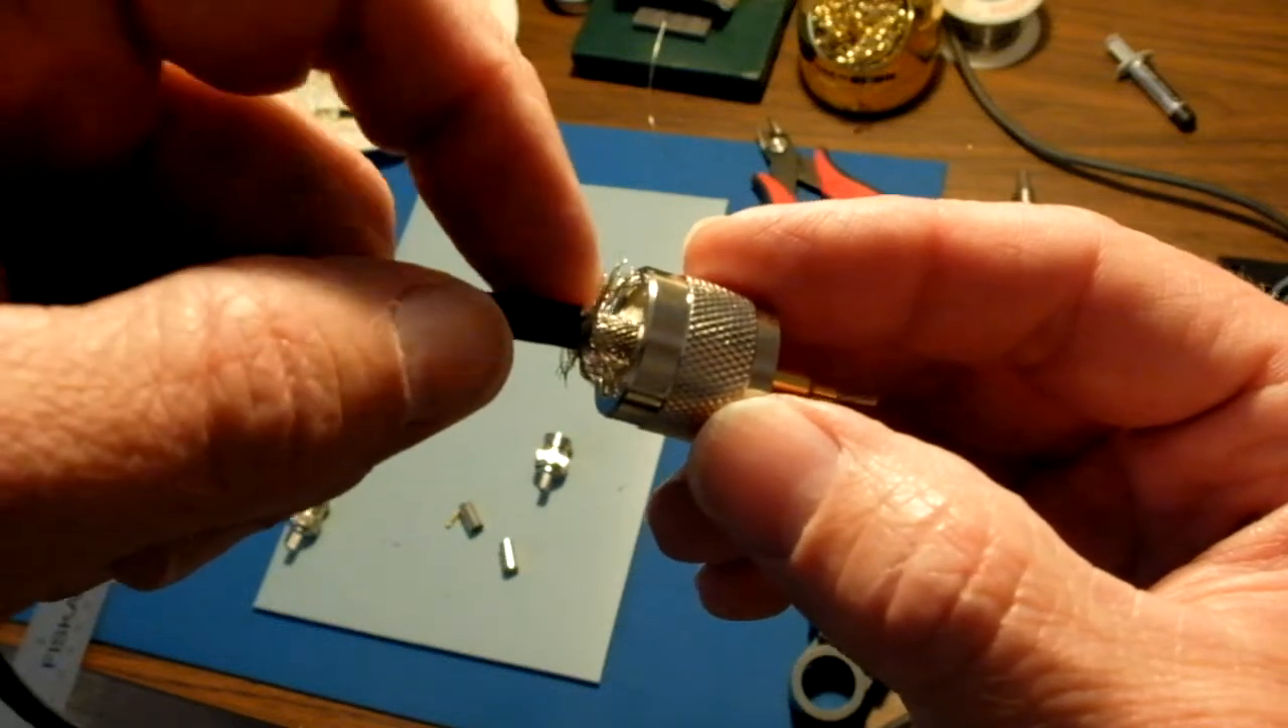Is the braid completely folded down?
No.